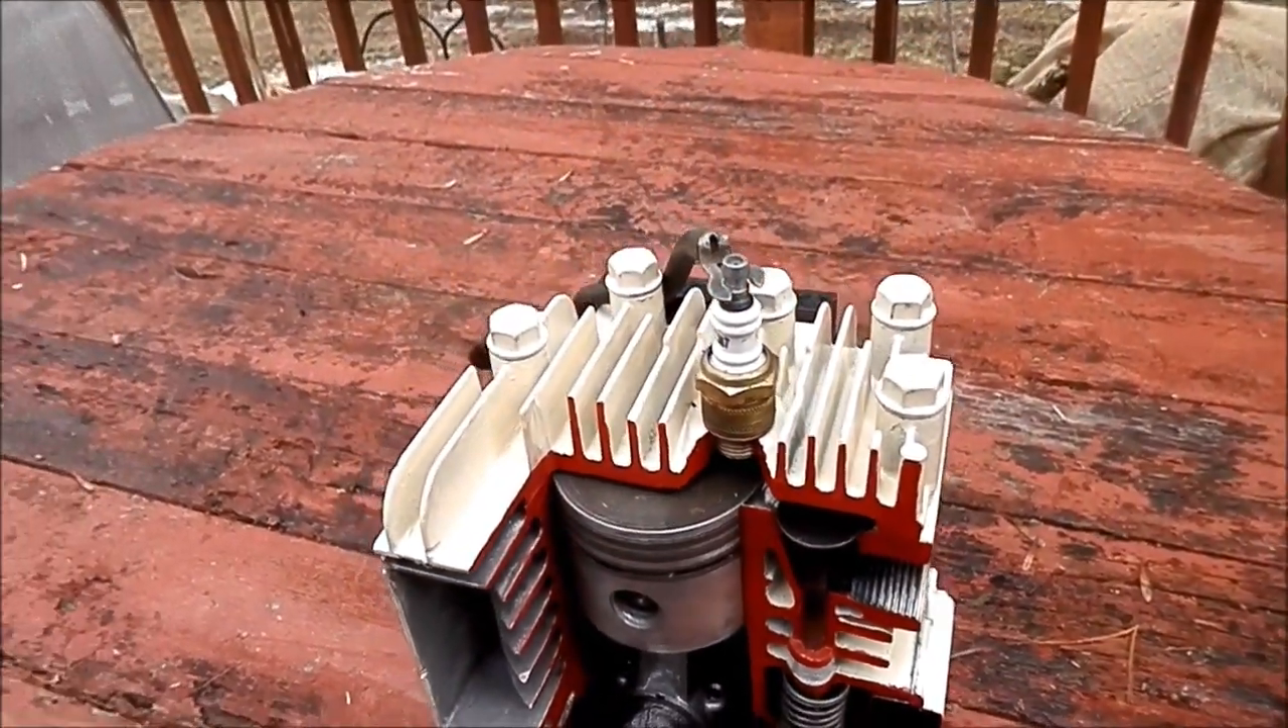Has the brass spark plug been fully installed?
Yes.